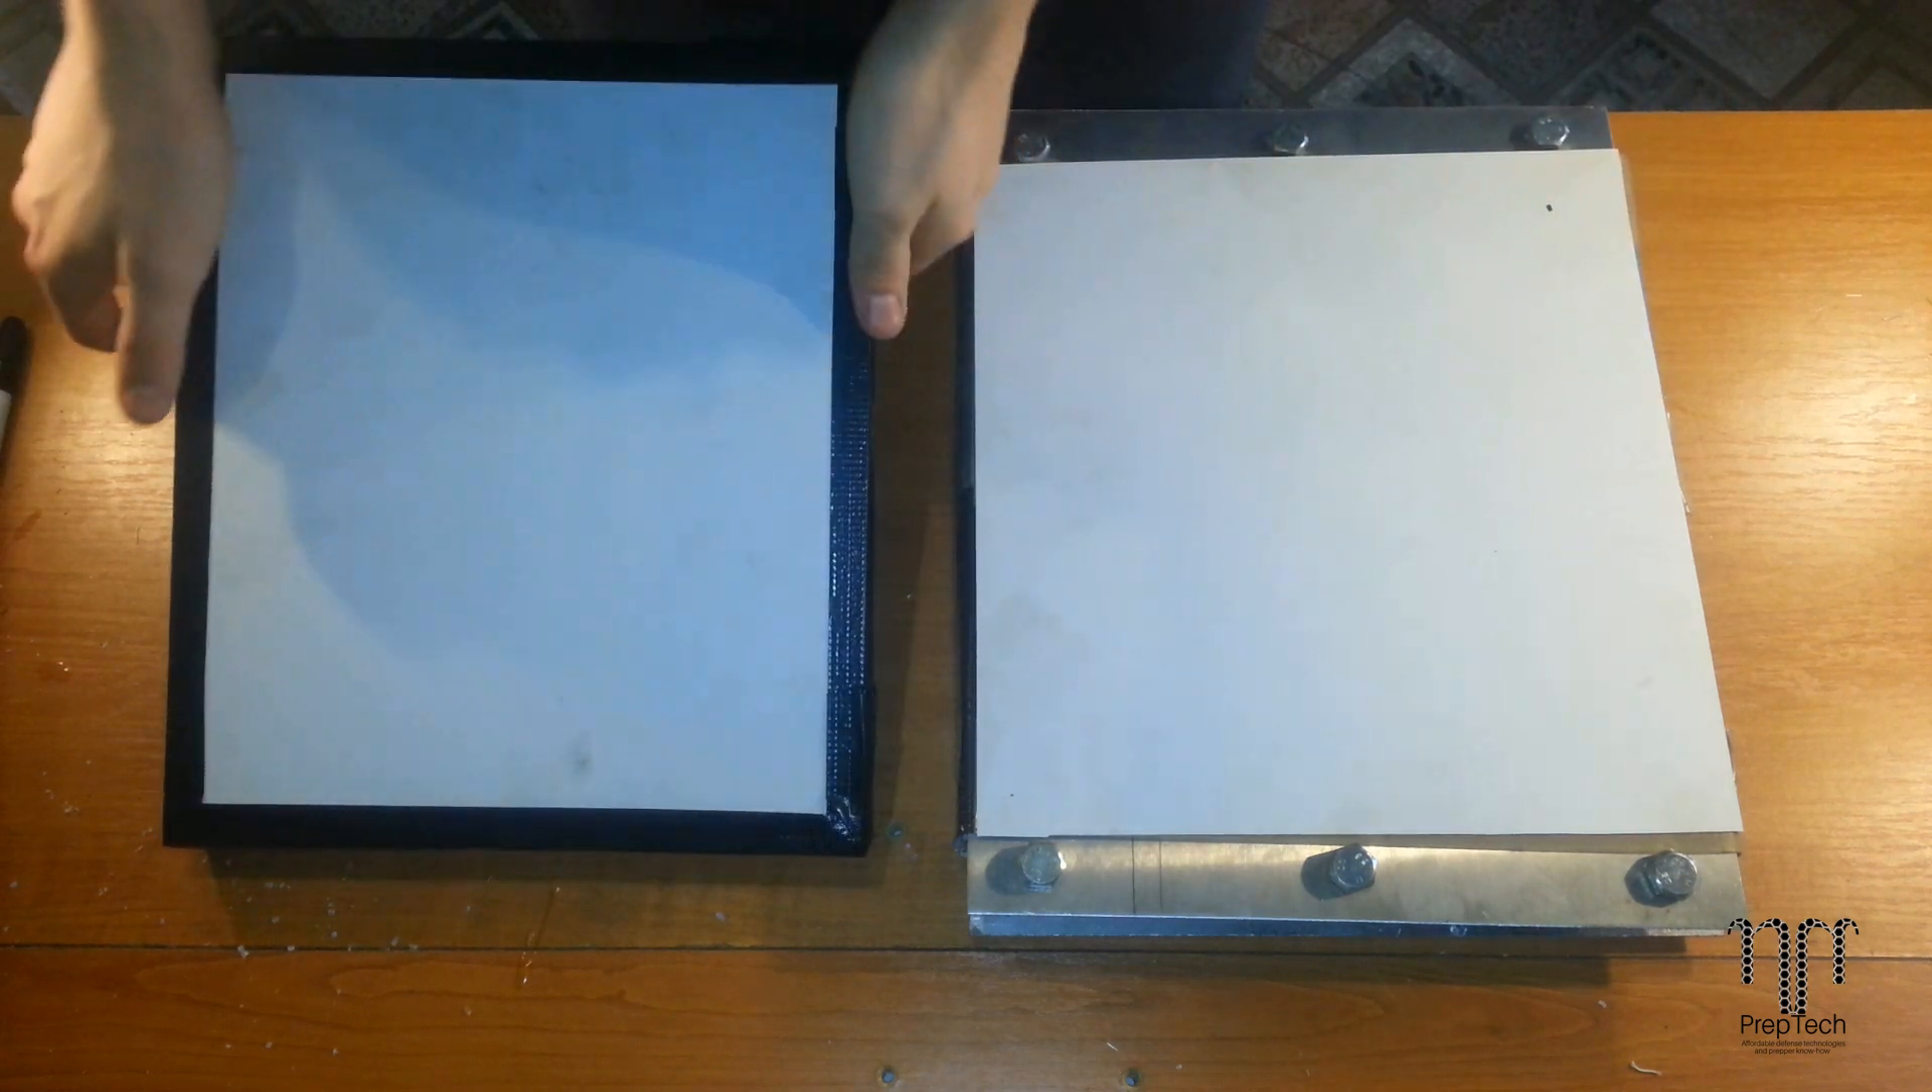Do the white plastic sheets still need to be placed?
No.